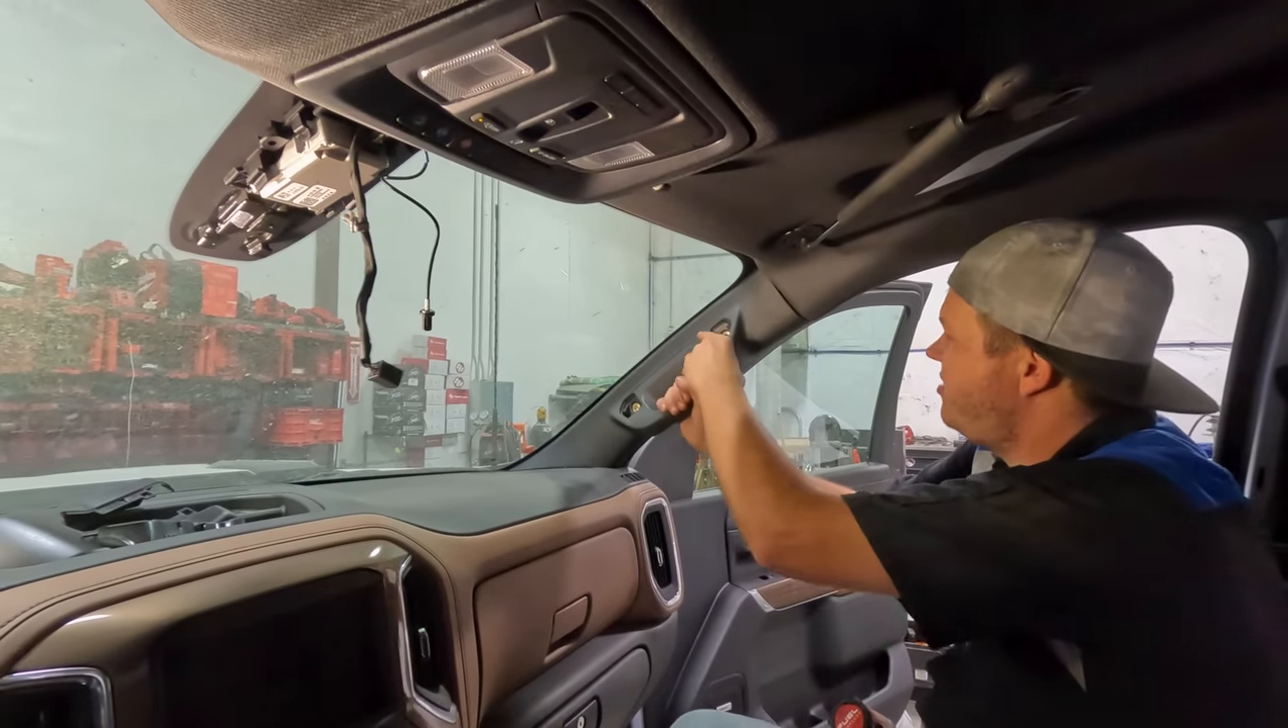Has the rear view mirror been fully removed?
Yes.